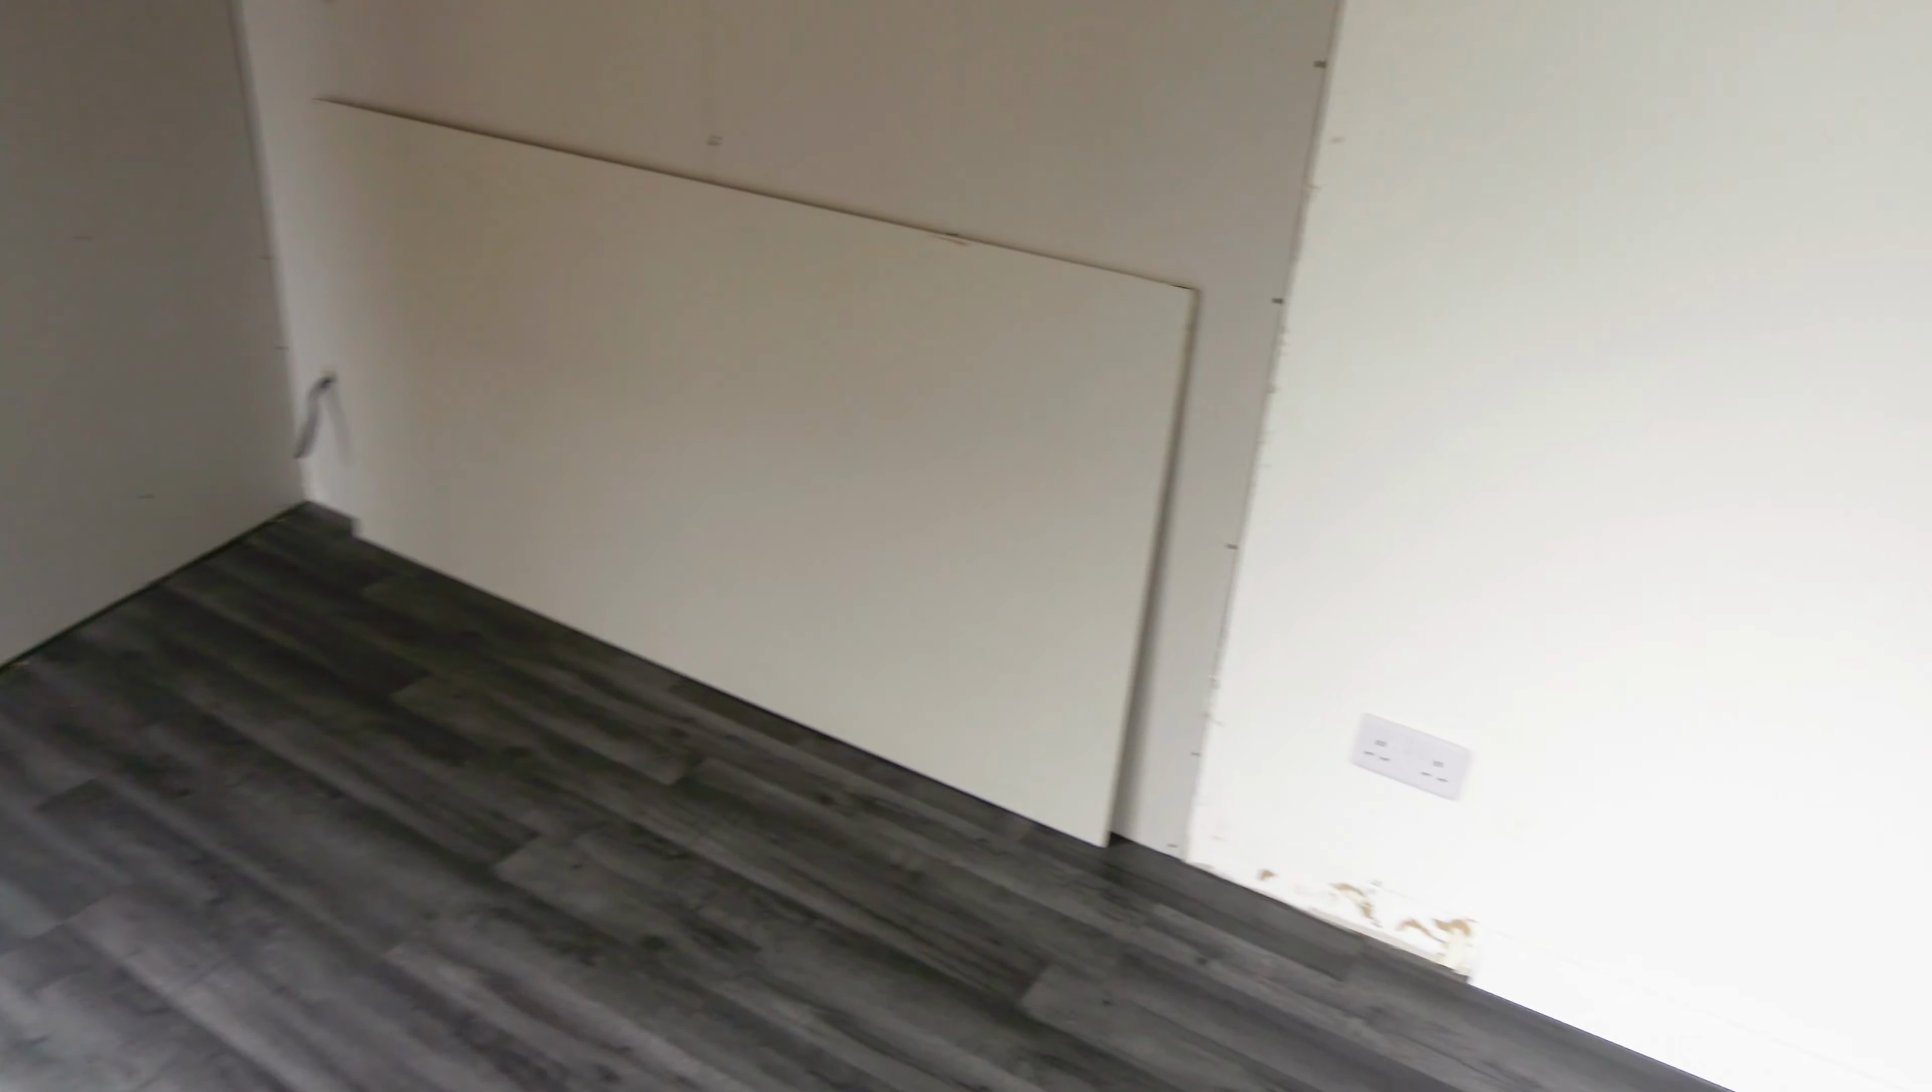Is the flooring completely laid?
Yes.